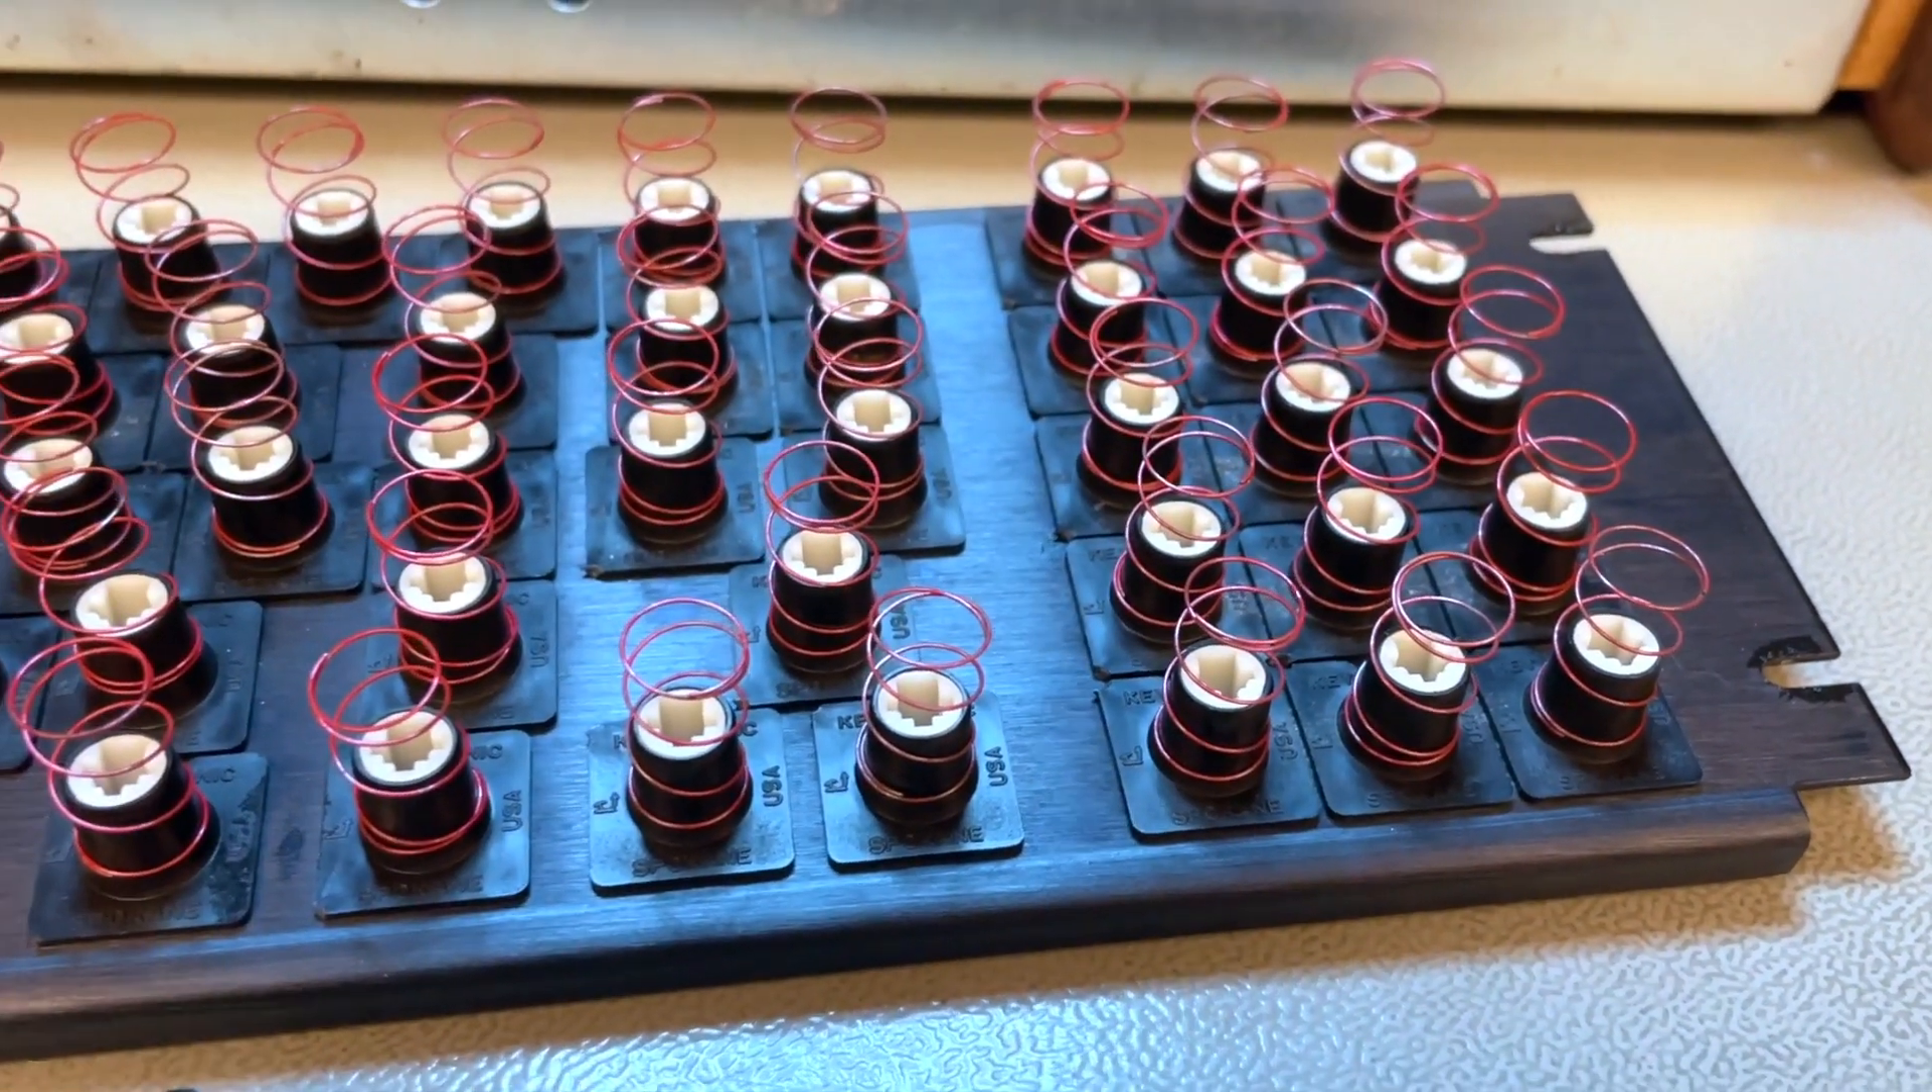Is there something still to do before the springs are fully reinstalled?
No.